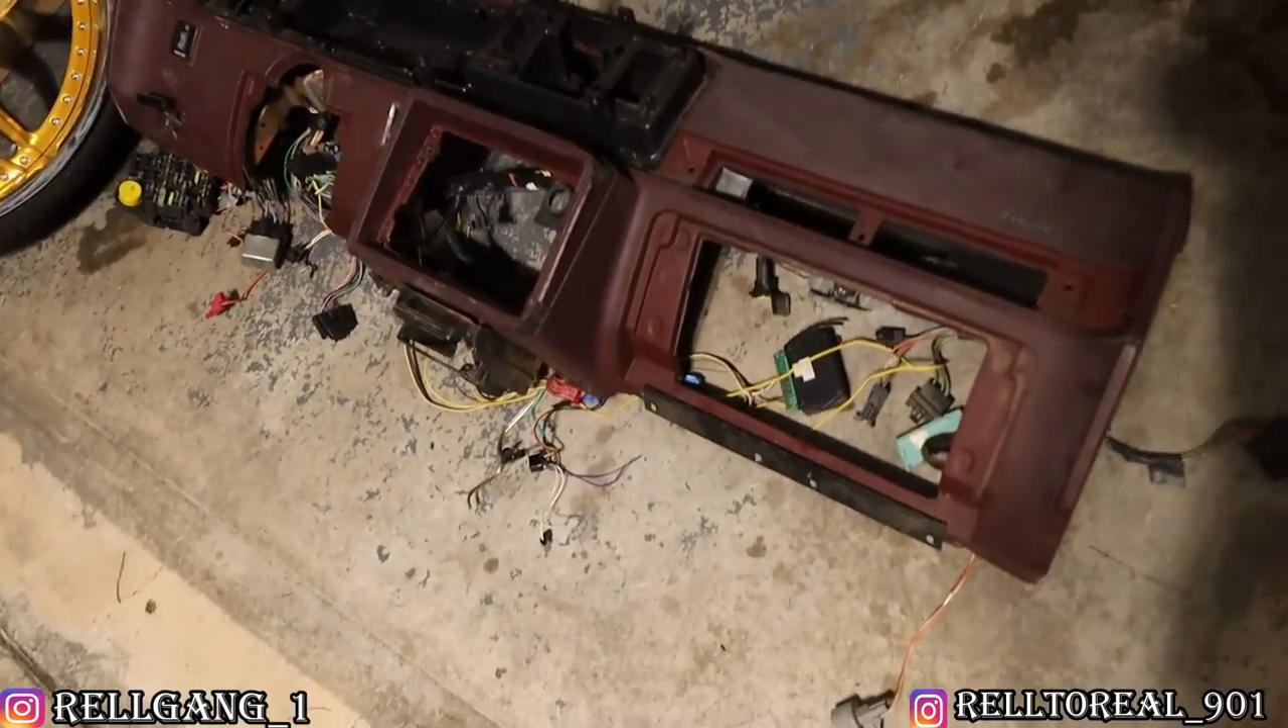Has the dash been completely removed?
Yes.